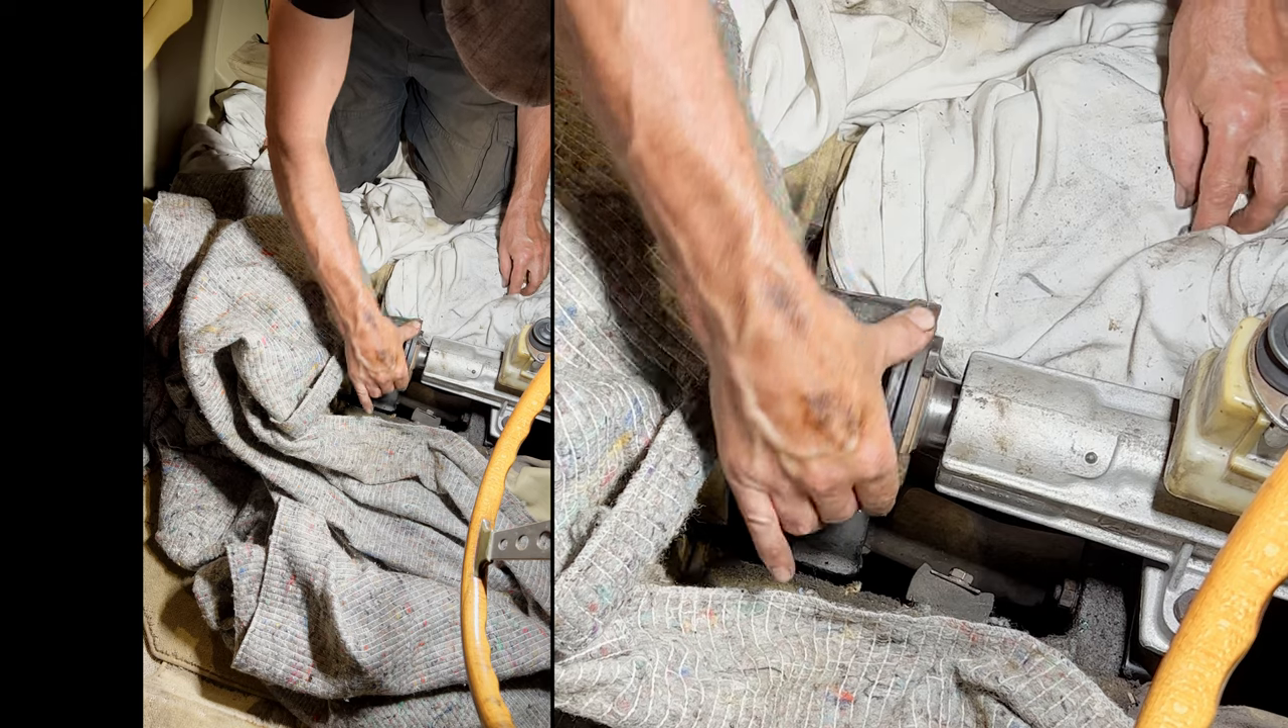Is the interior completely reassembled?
No.